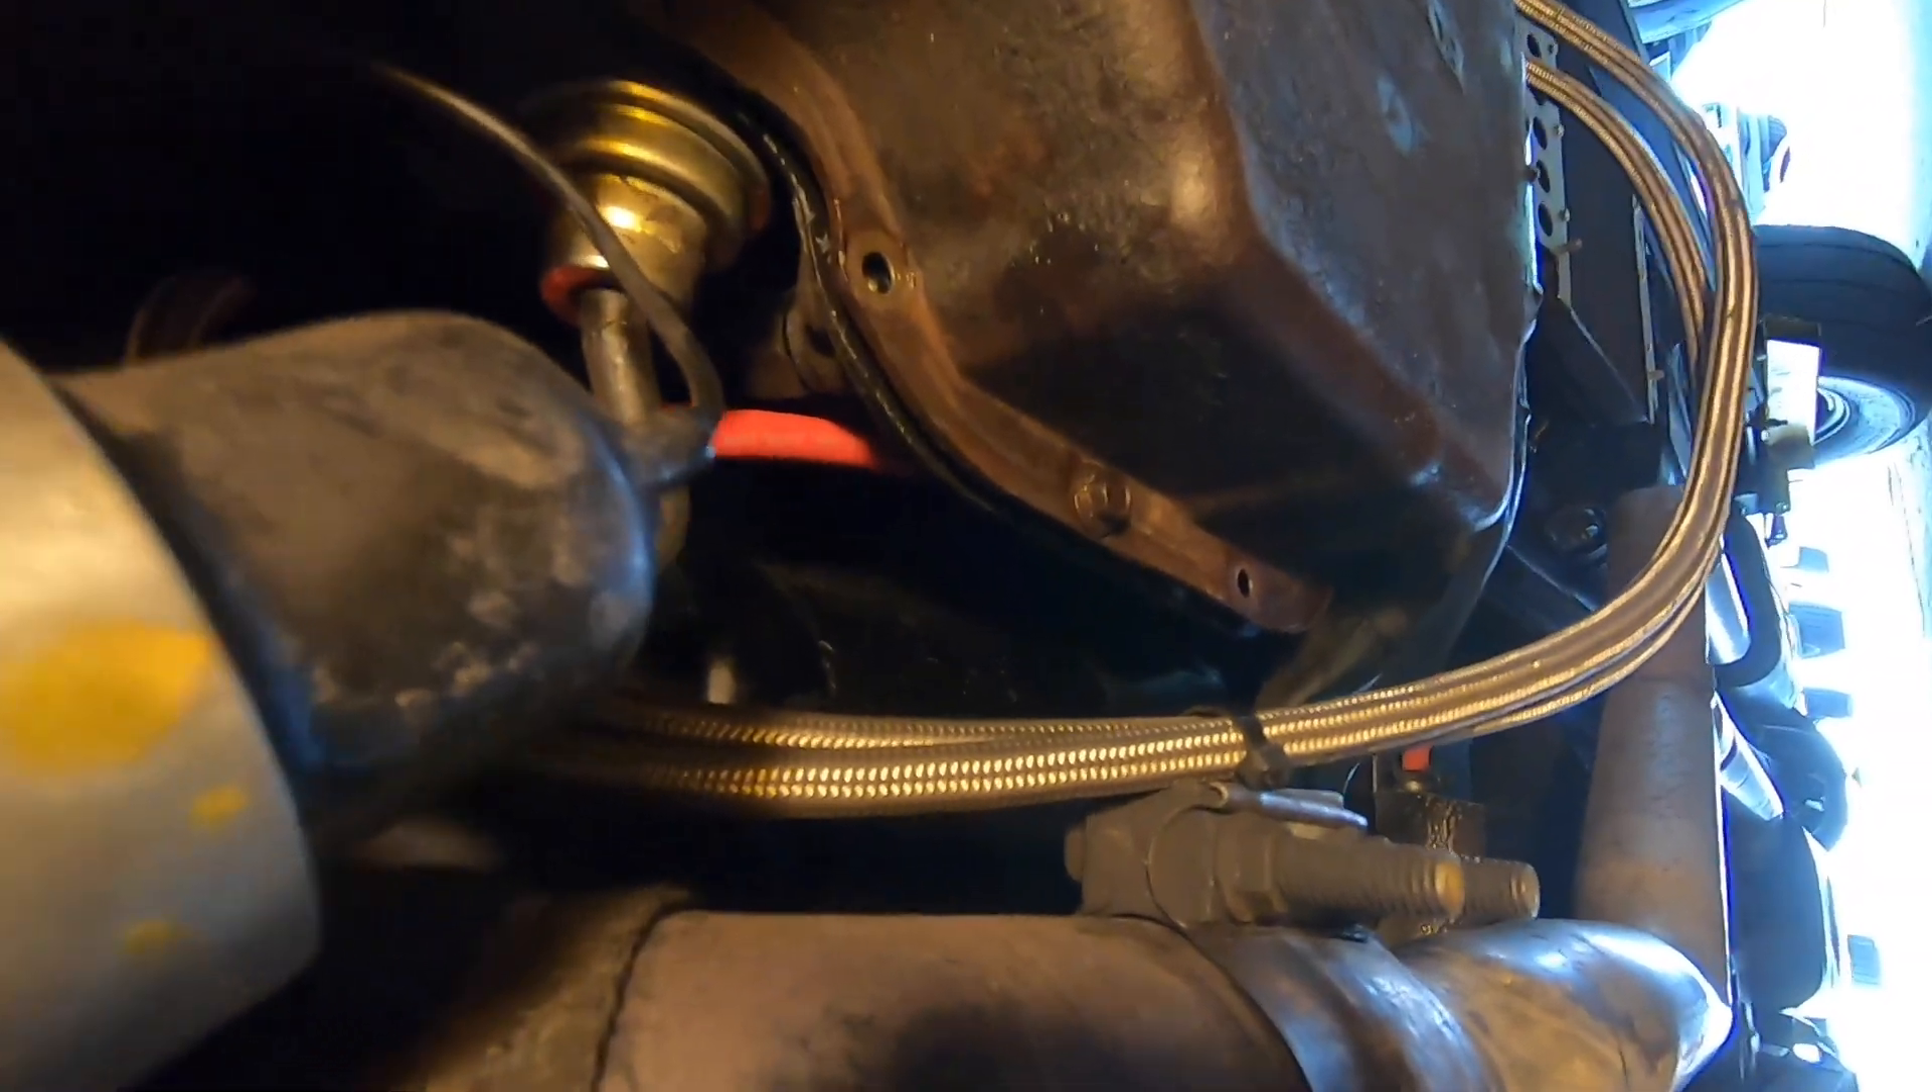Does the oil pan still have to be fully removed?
Yes.